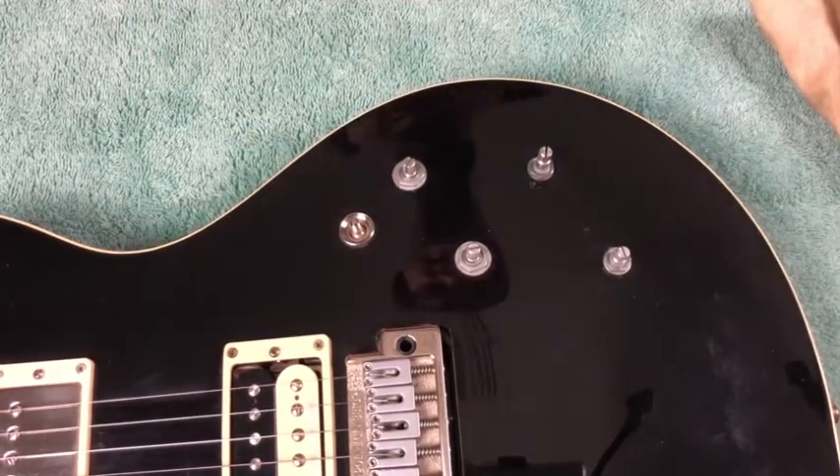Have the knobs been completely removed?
Yes.